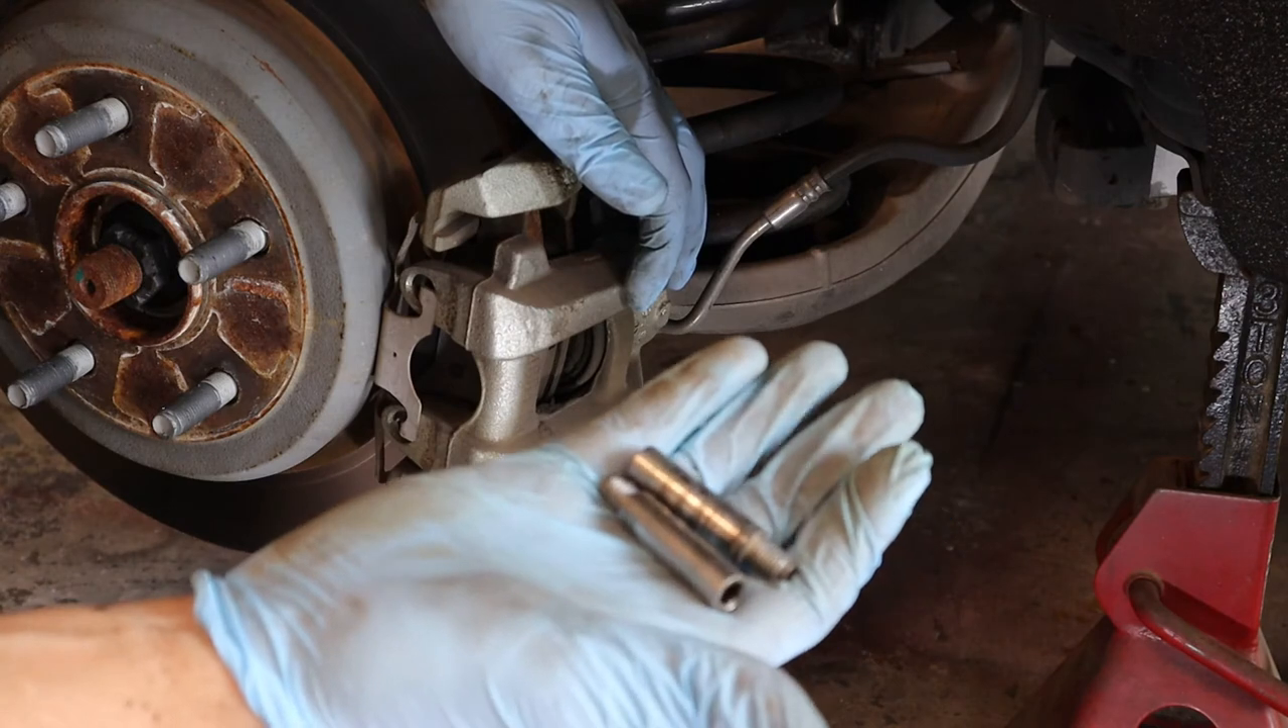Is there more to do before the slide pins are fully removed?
No.